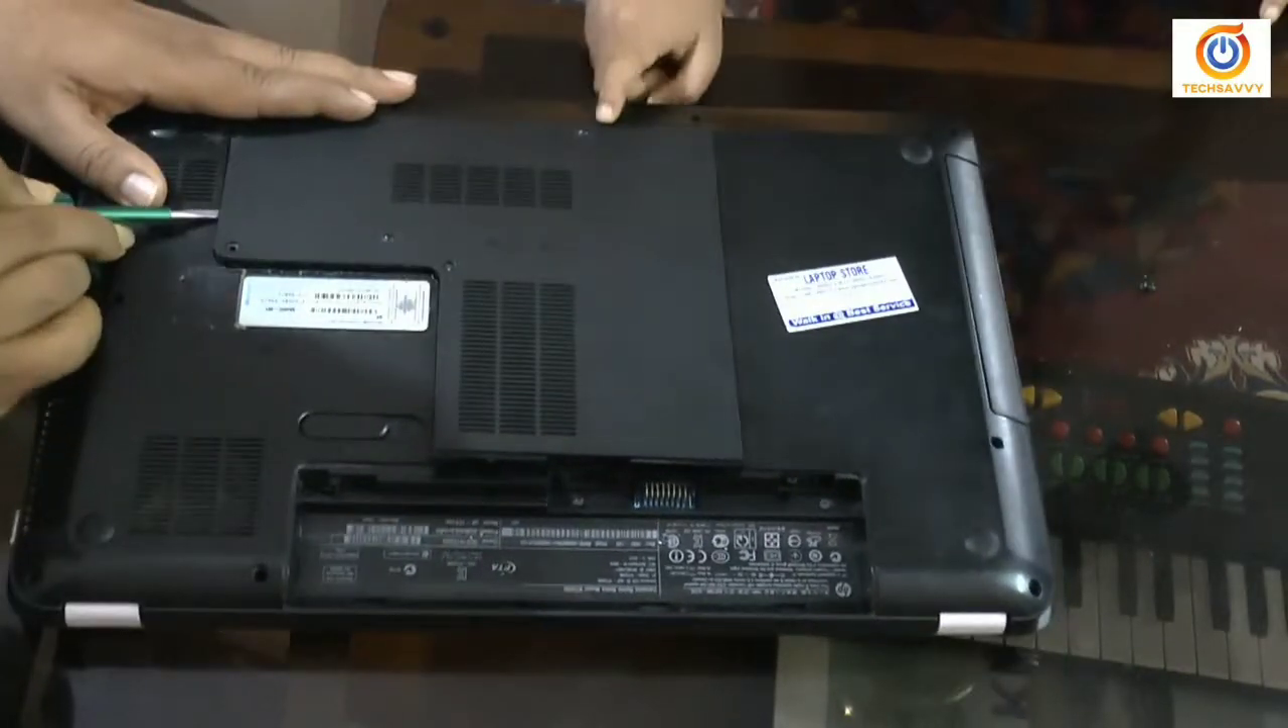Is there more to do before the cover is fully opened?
Yes.